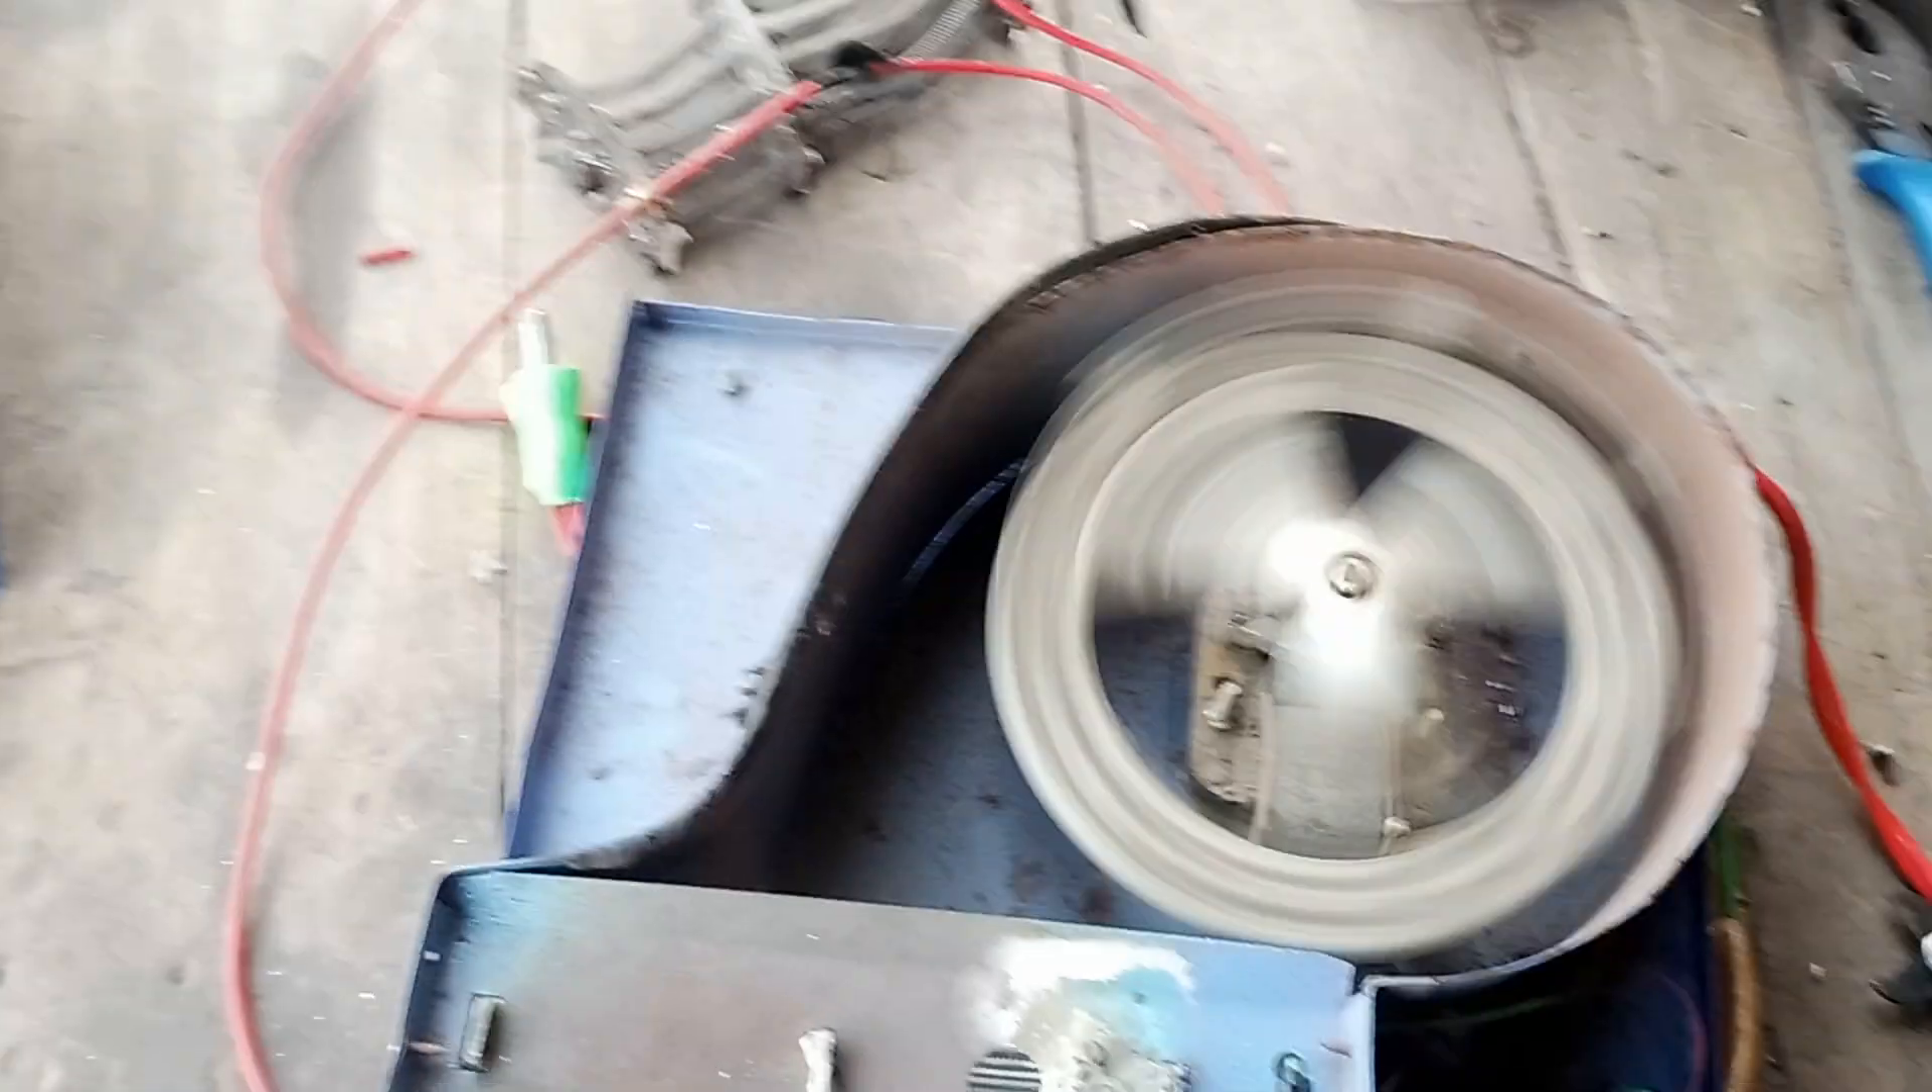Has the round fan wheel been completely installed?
Yes.